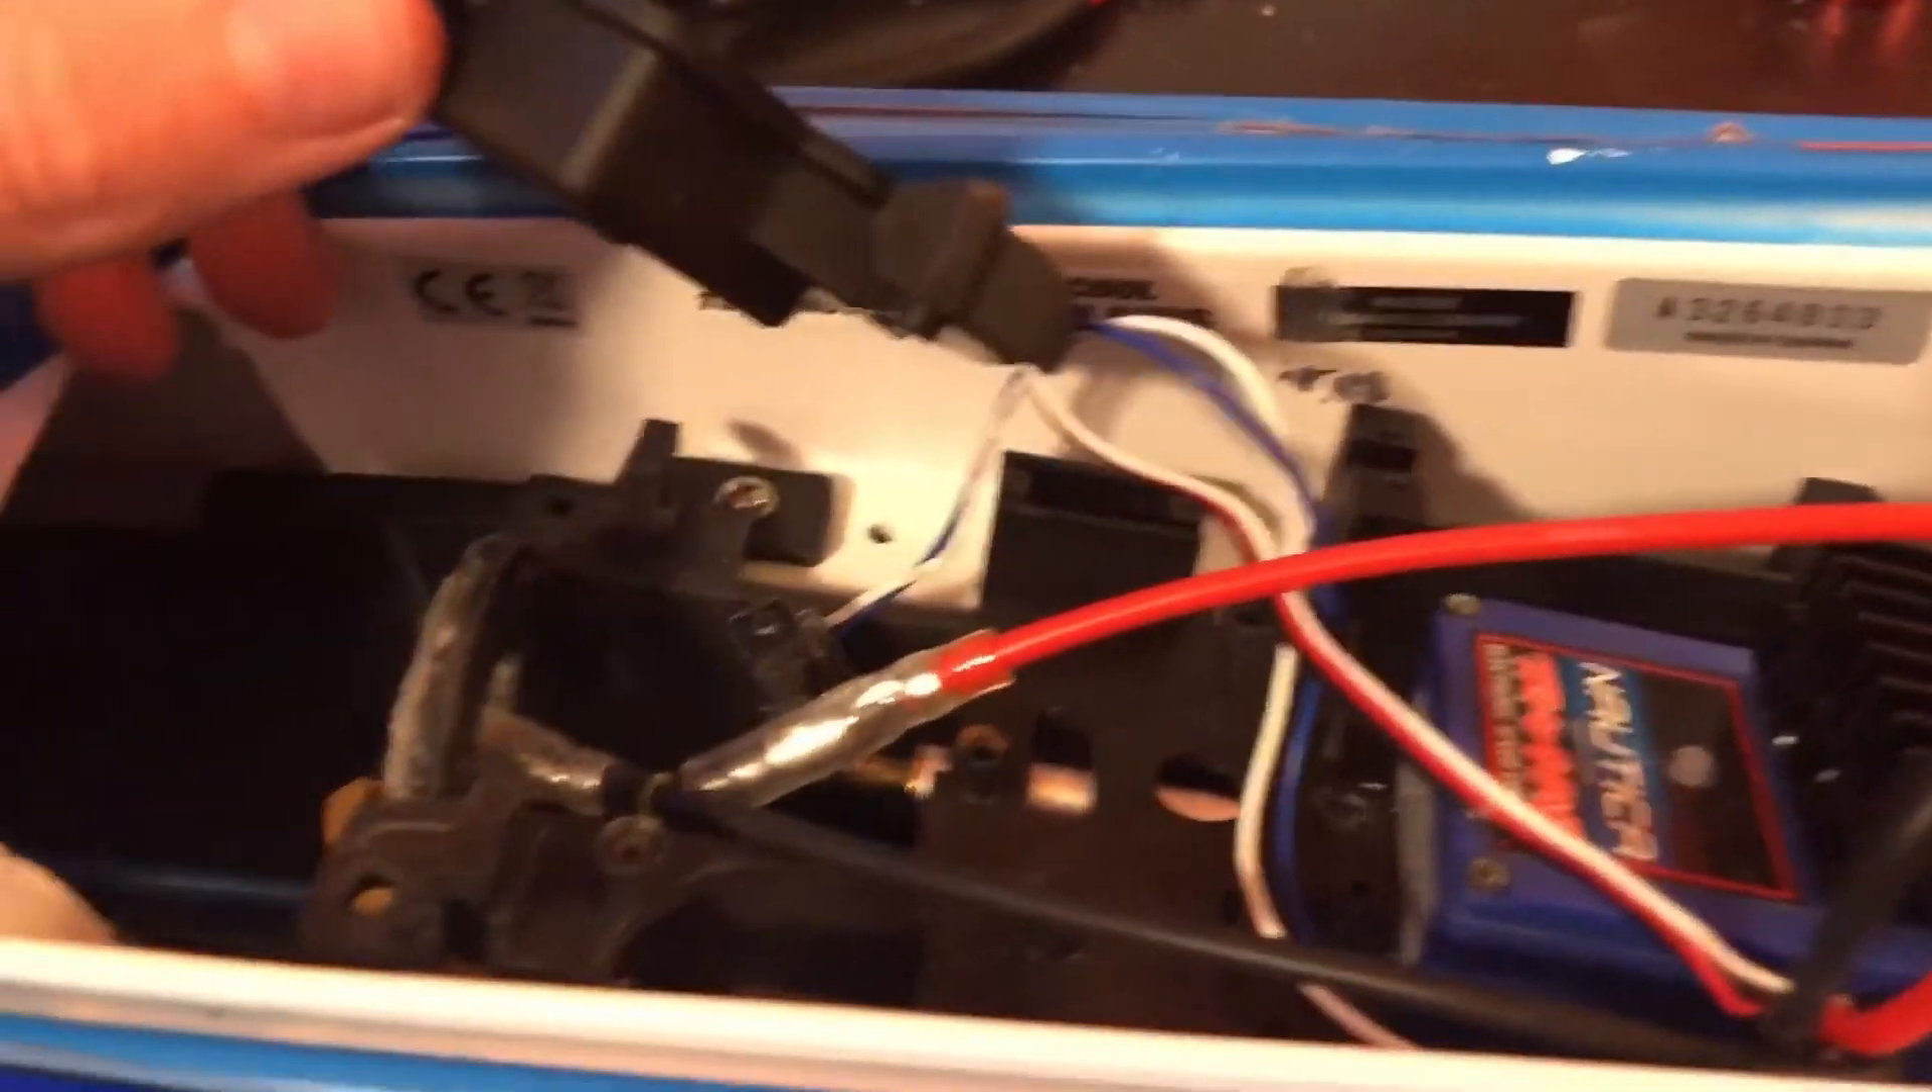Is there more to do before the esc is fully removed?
Yes.